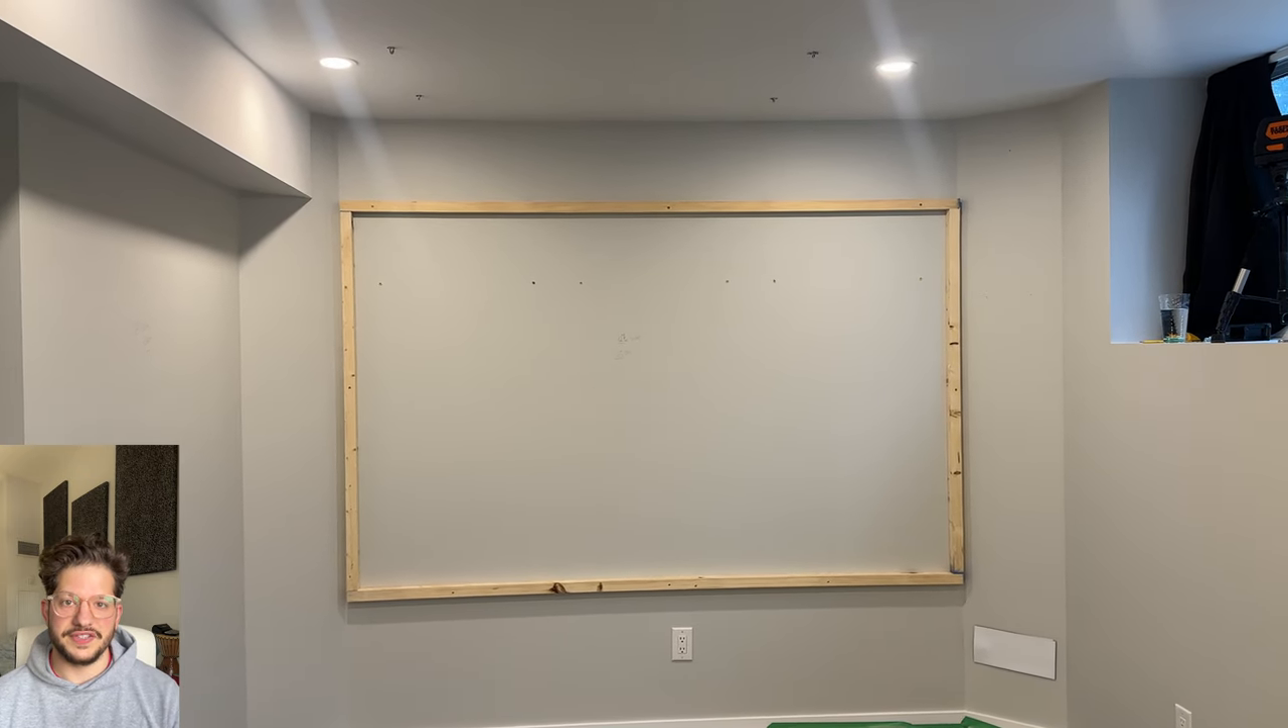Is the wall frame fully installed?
Yes.